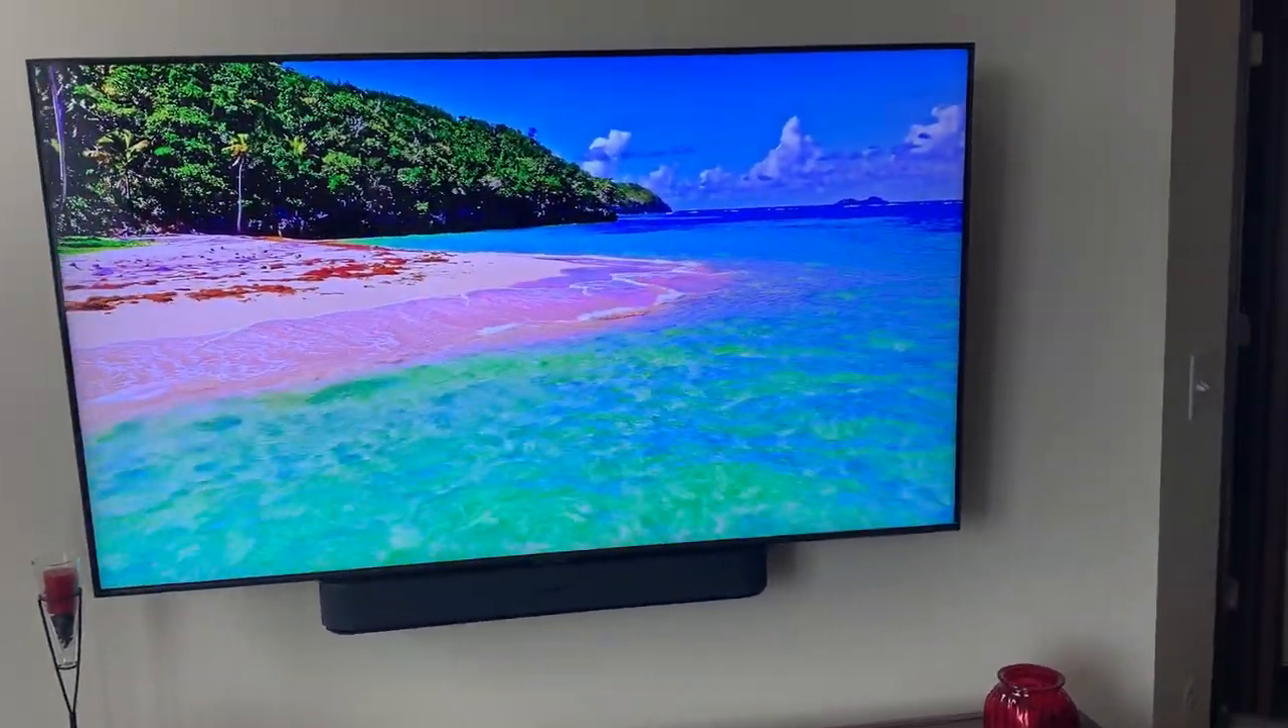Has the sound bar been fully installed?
Yes.